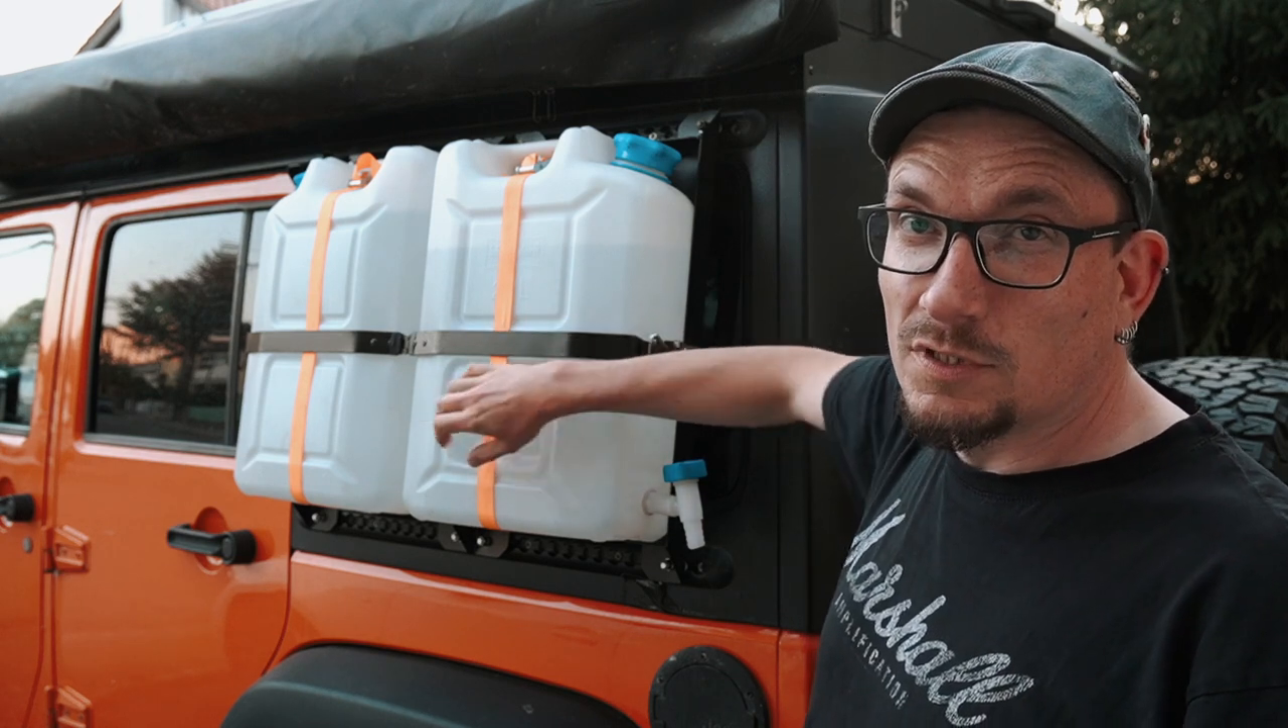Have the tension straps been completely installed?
Yes.